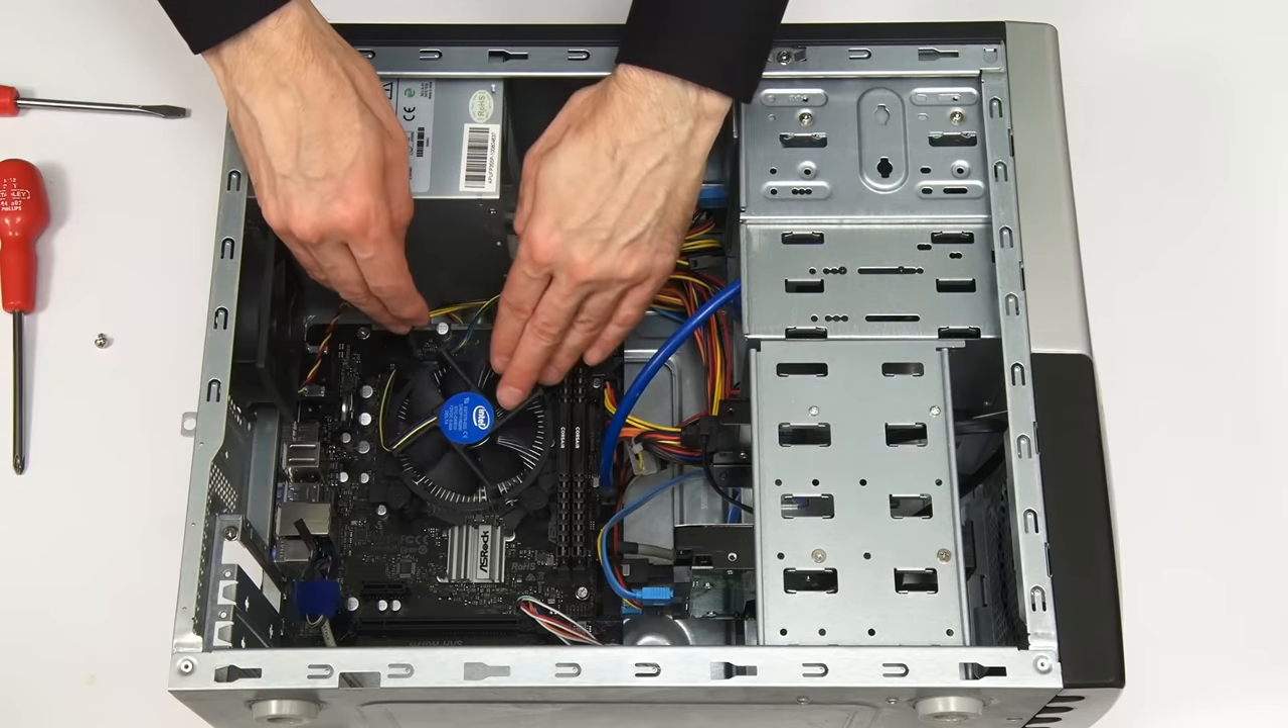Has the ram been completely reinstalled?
Yes.